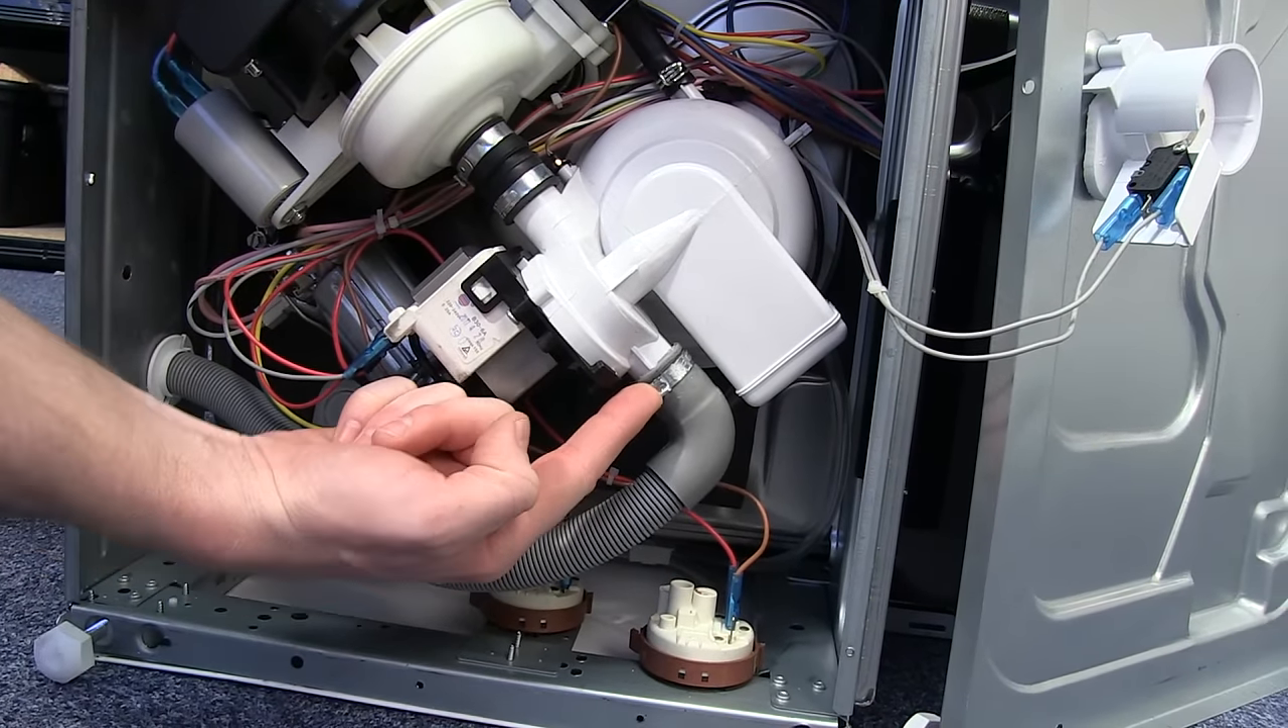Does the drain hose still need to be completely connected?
No.